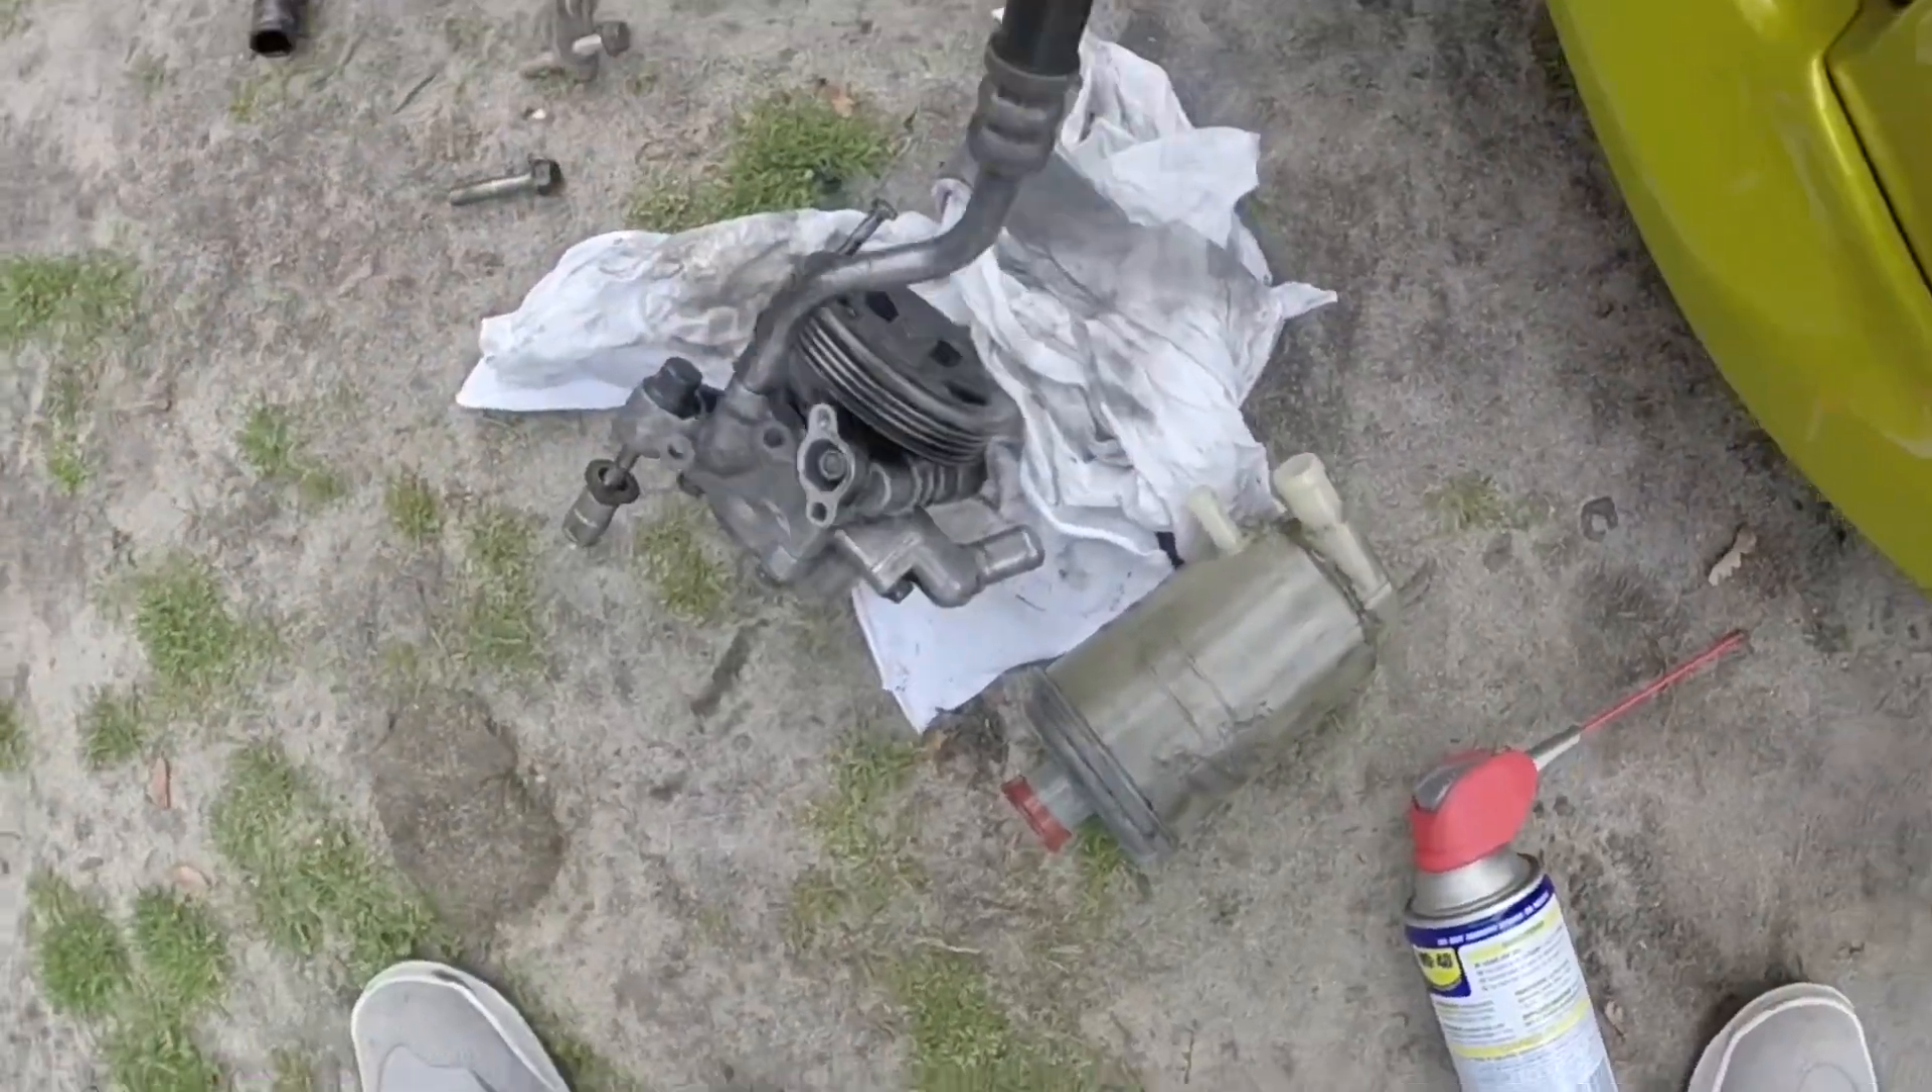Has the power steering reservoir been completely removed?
Yes.